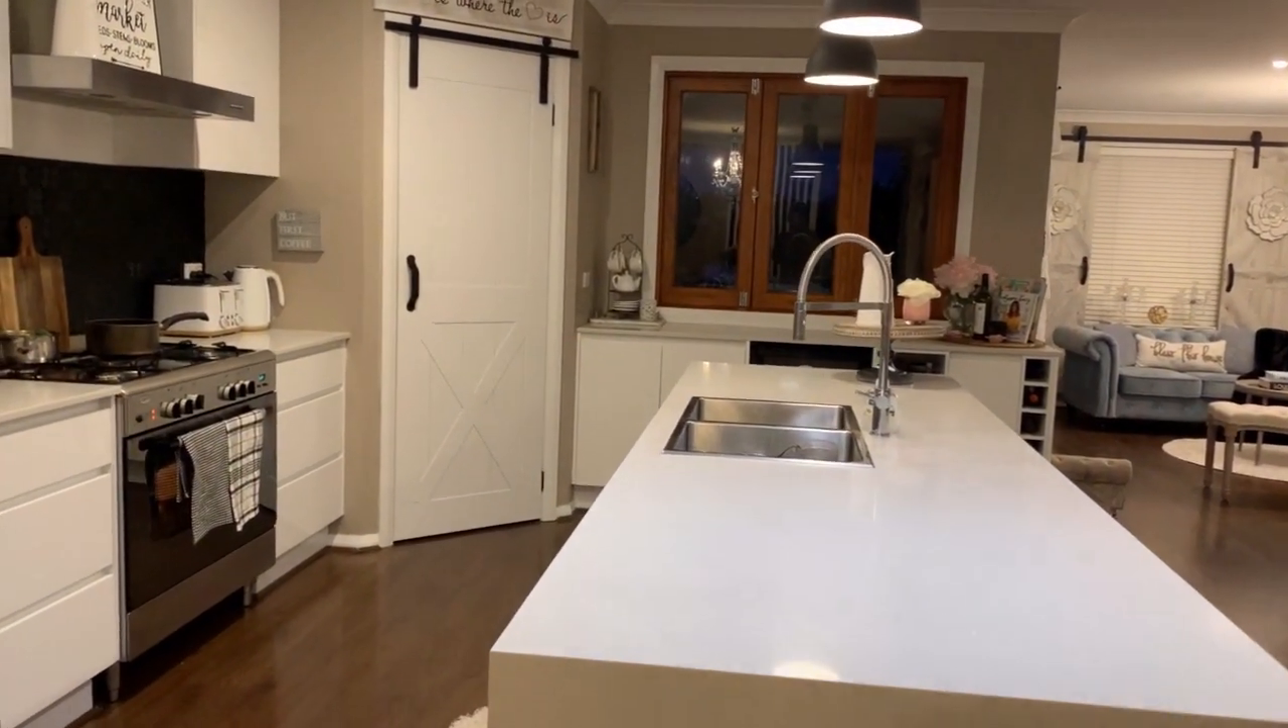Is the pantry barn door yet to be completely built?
No.